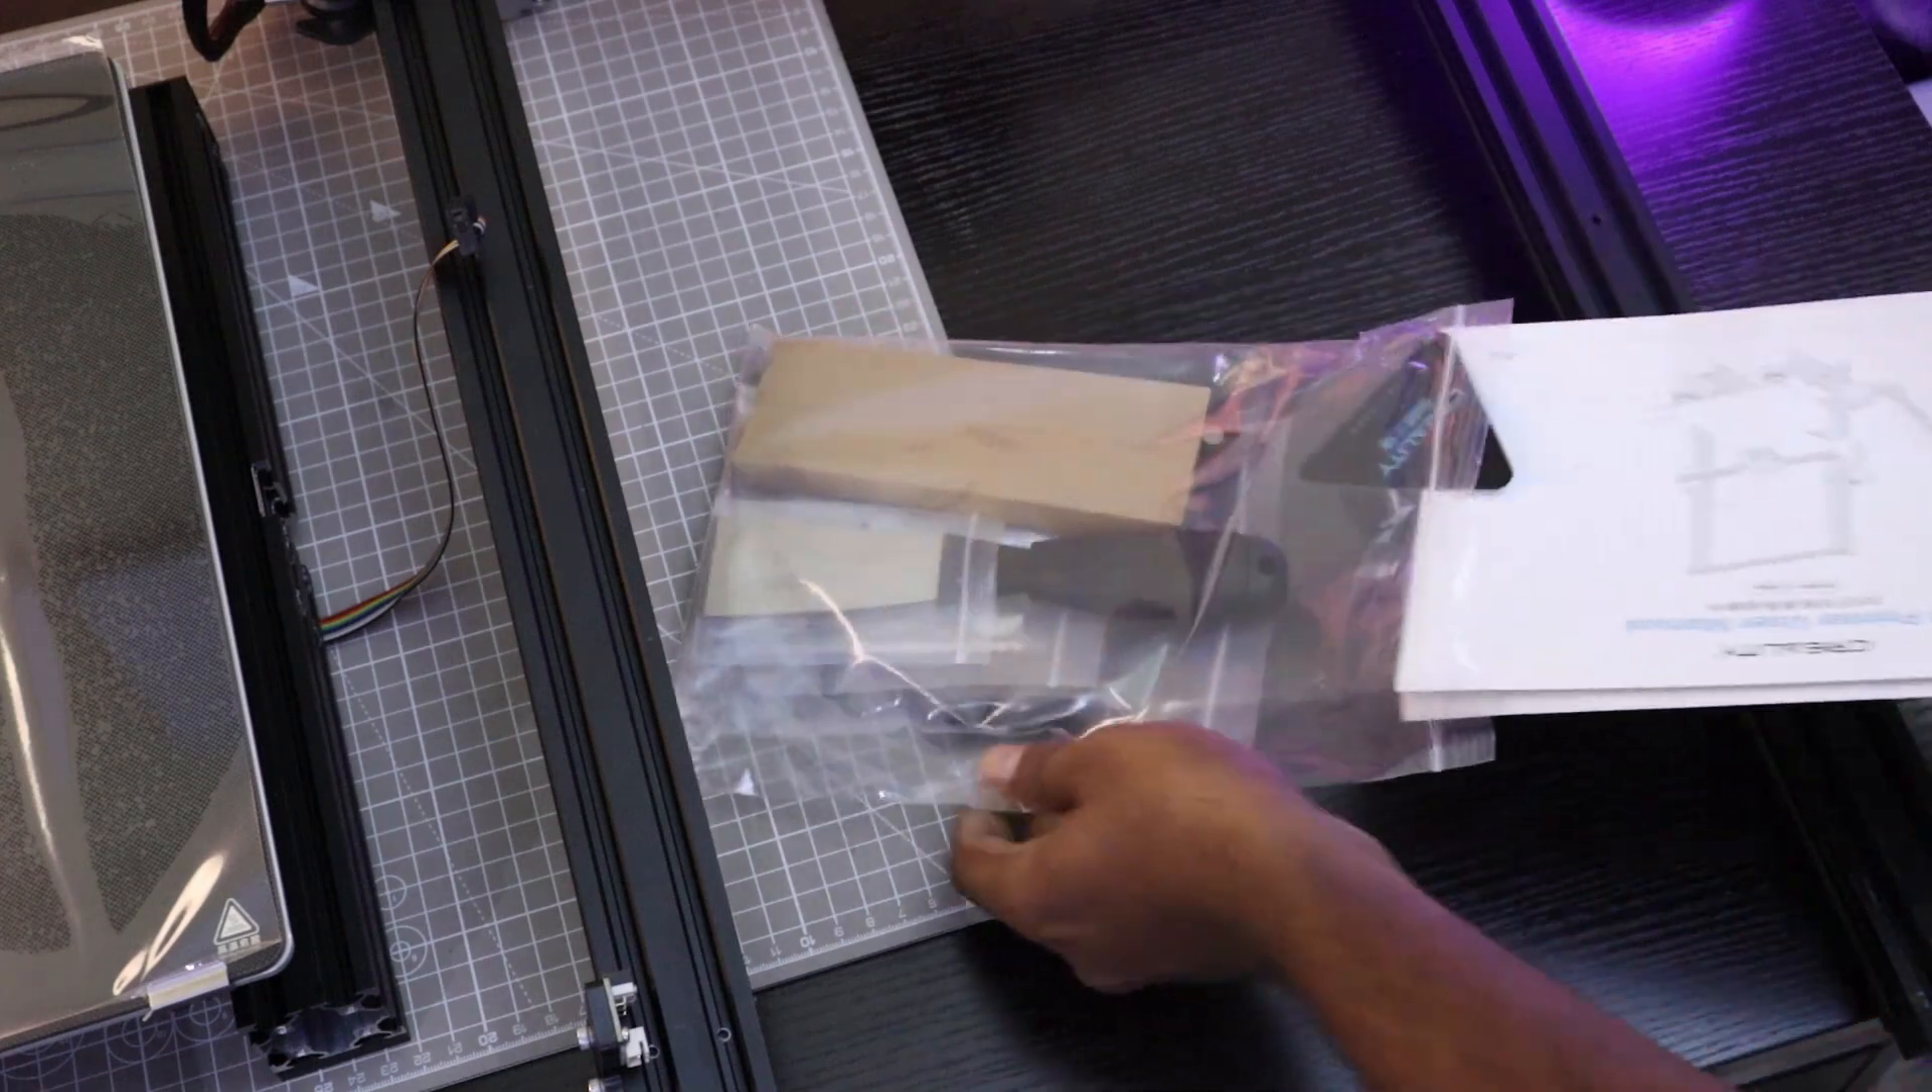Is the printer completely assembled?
No.